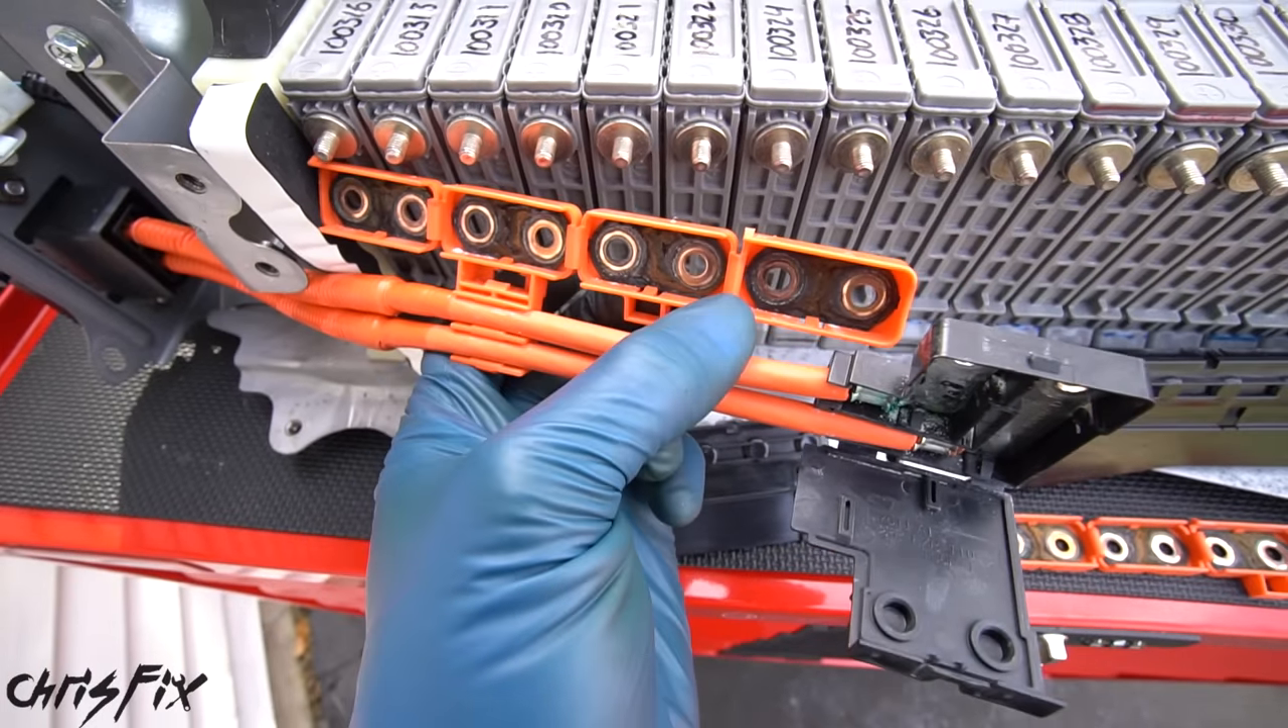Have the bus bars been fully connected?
No.